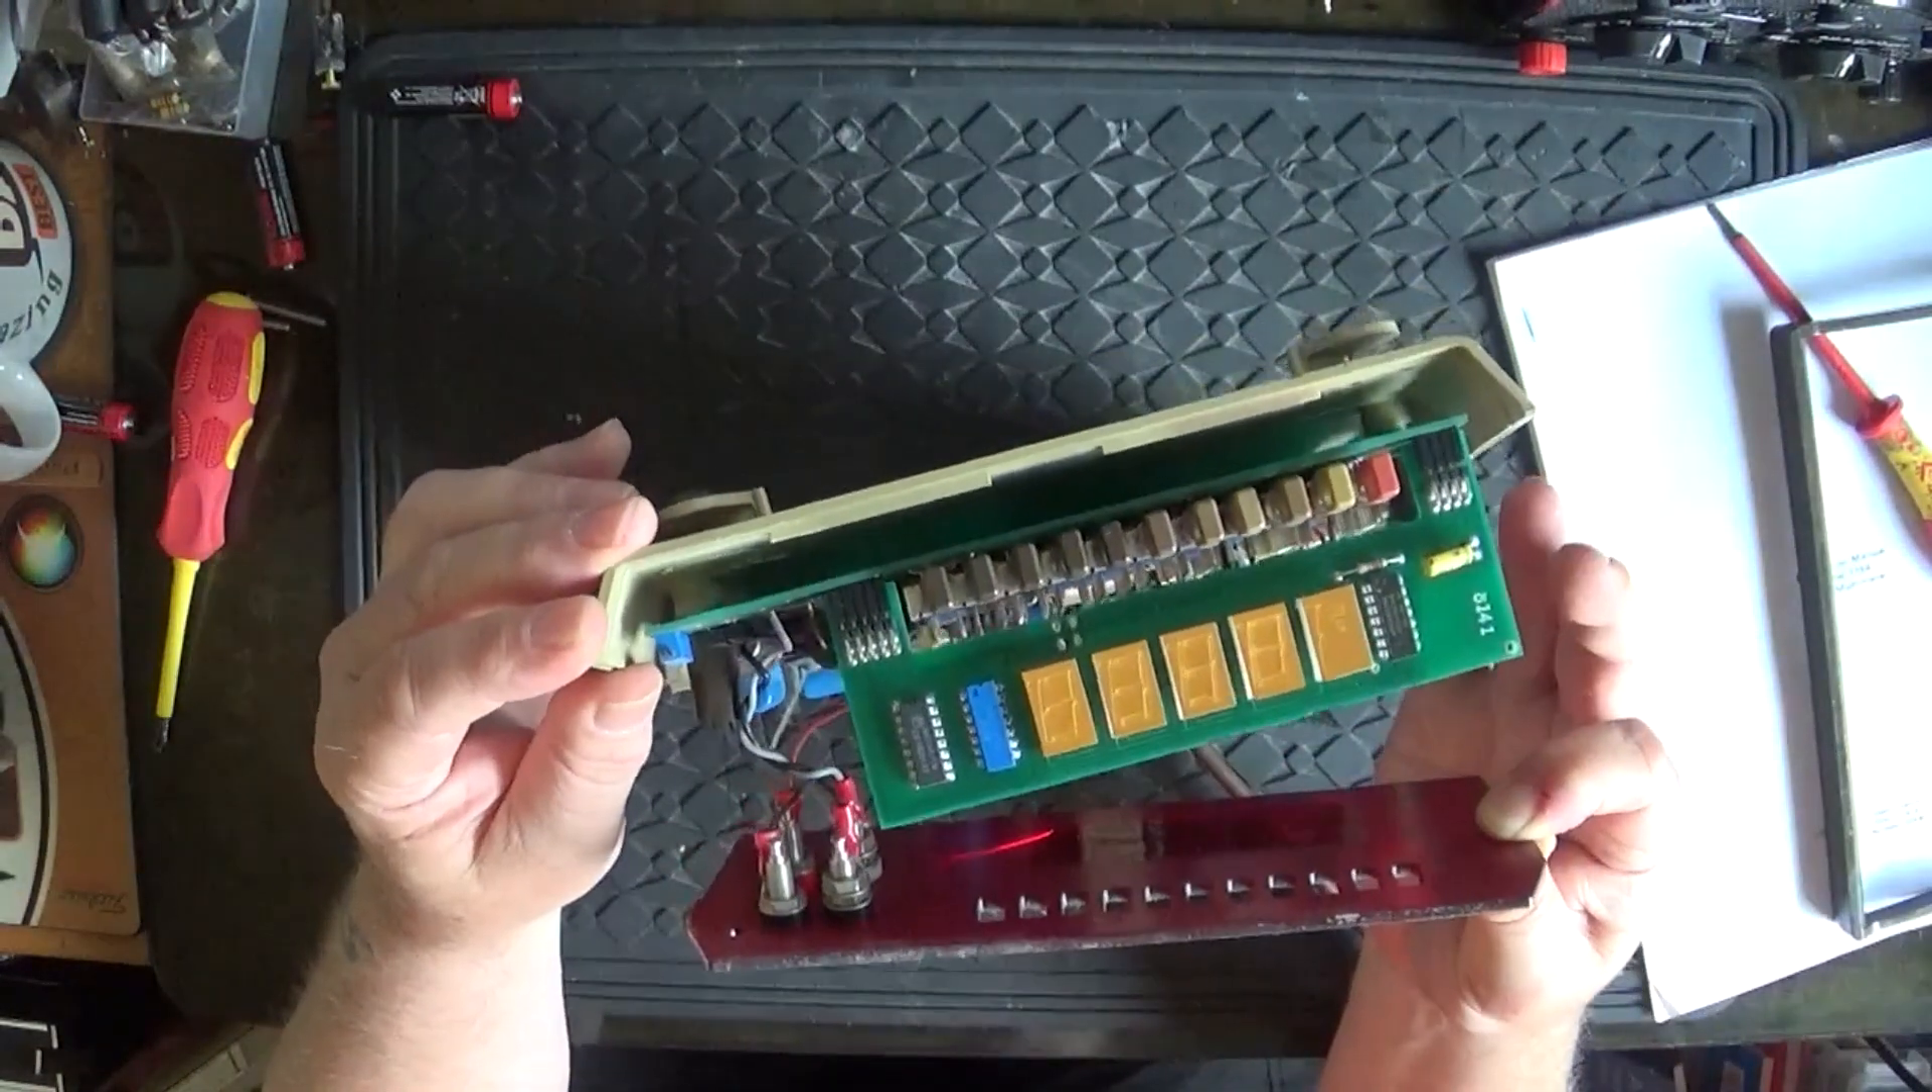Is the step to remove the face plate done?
Yes.